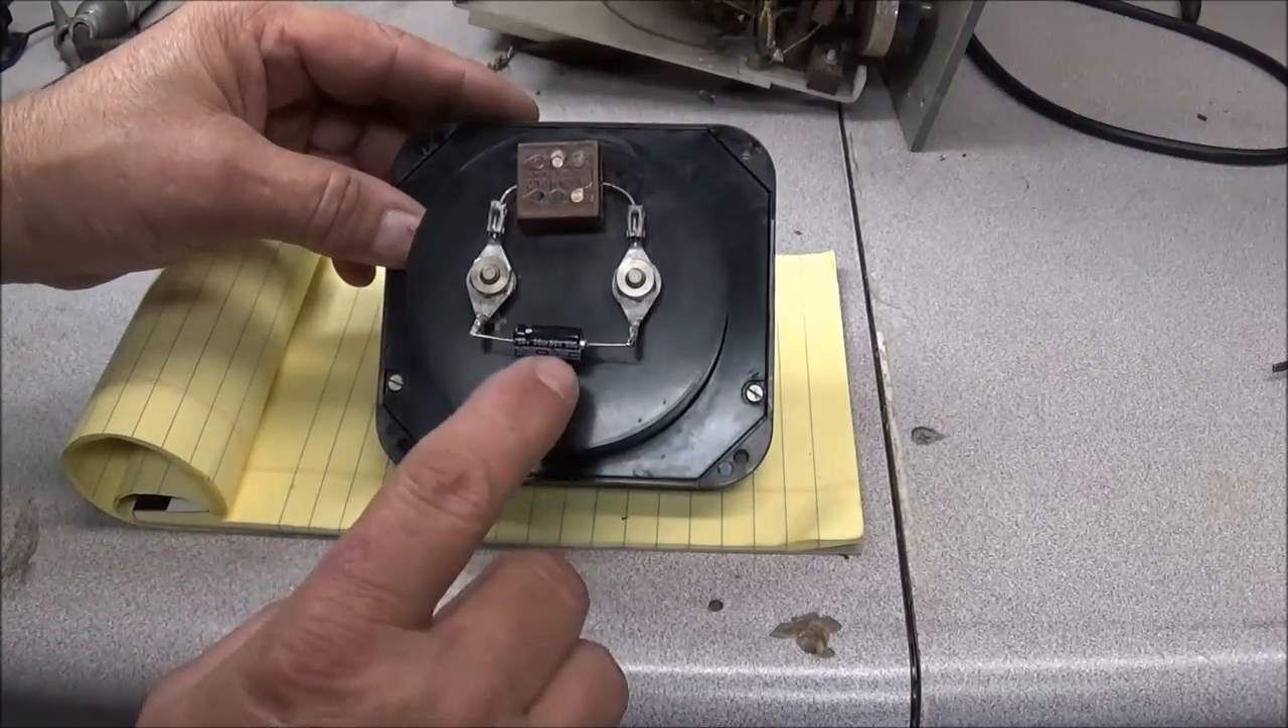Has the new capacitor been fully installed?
Yes.